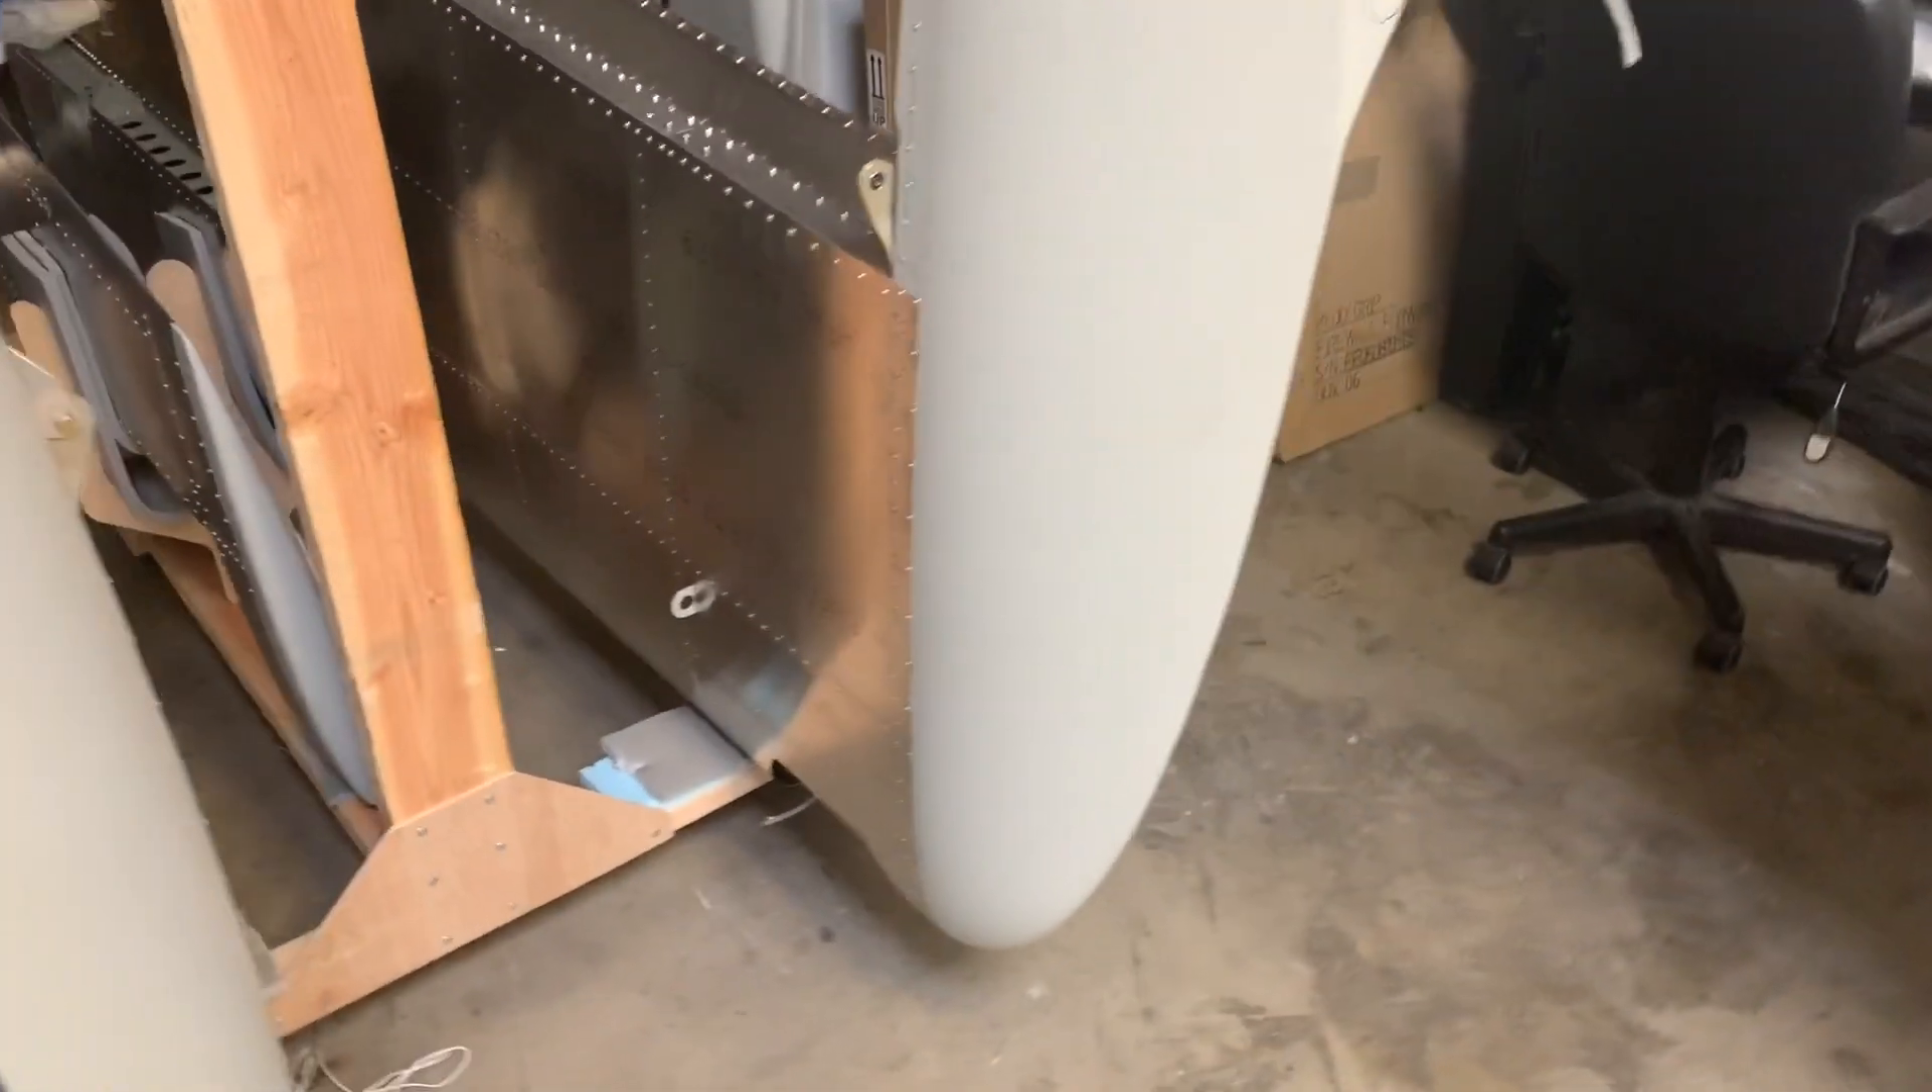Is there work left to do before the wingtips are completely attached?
No.